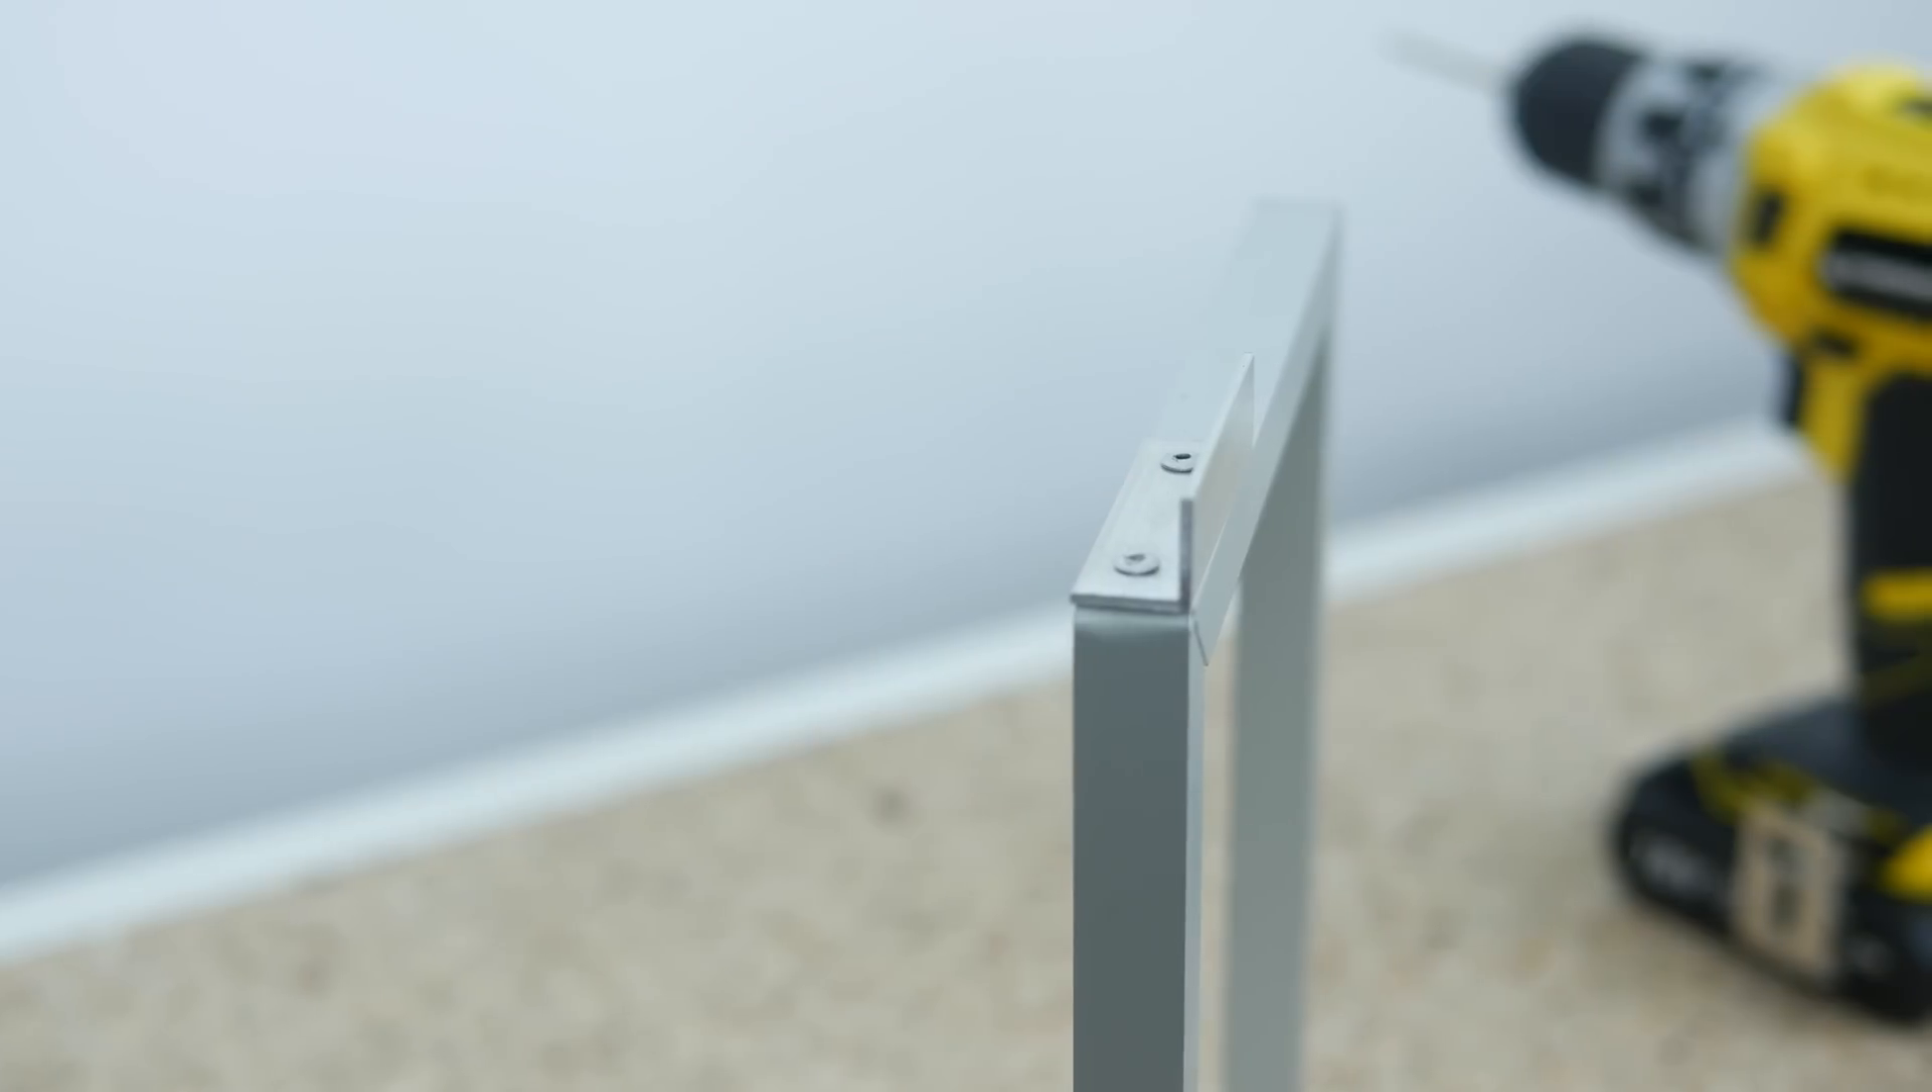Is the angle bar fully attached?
Yes.